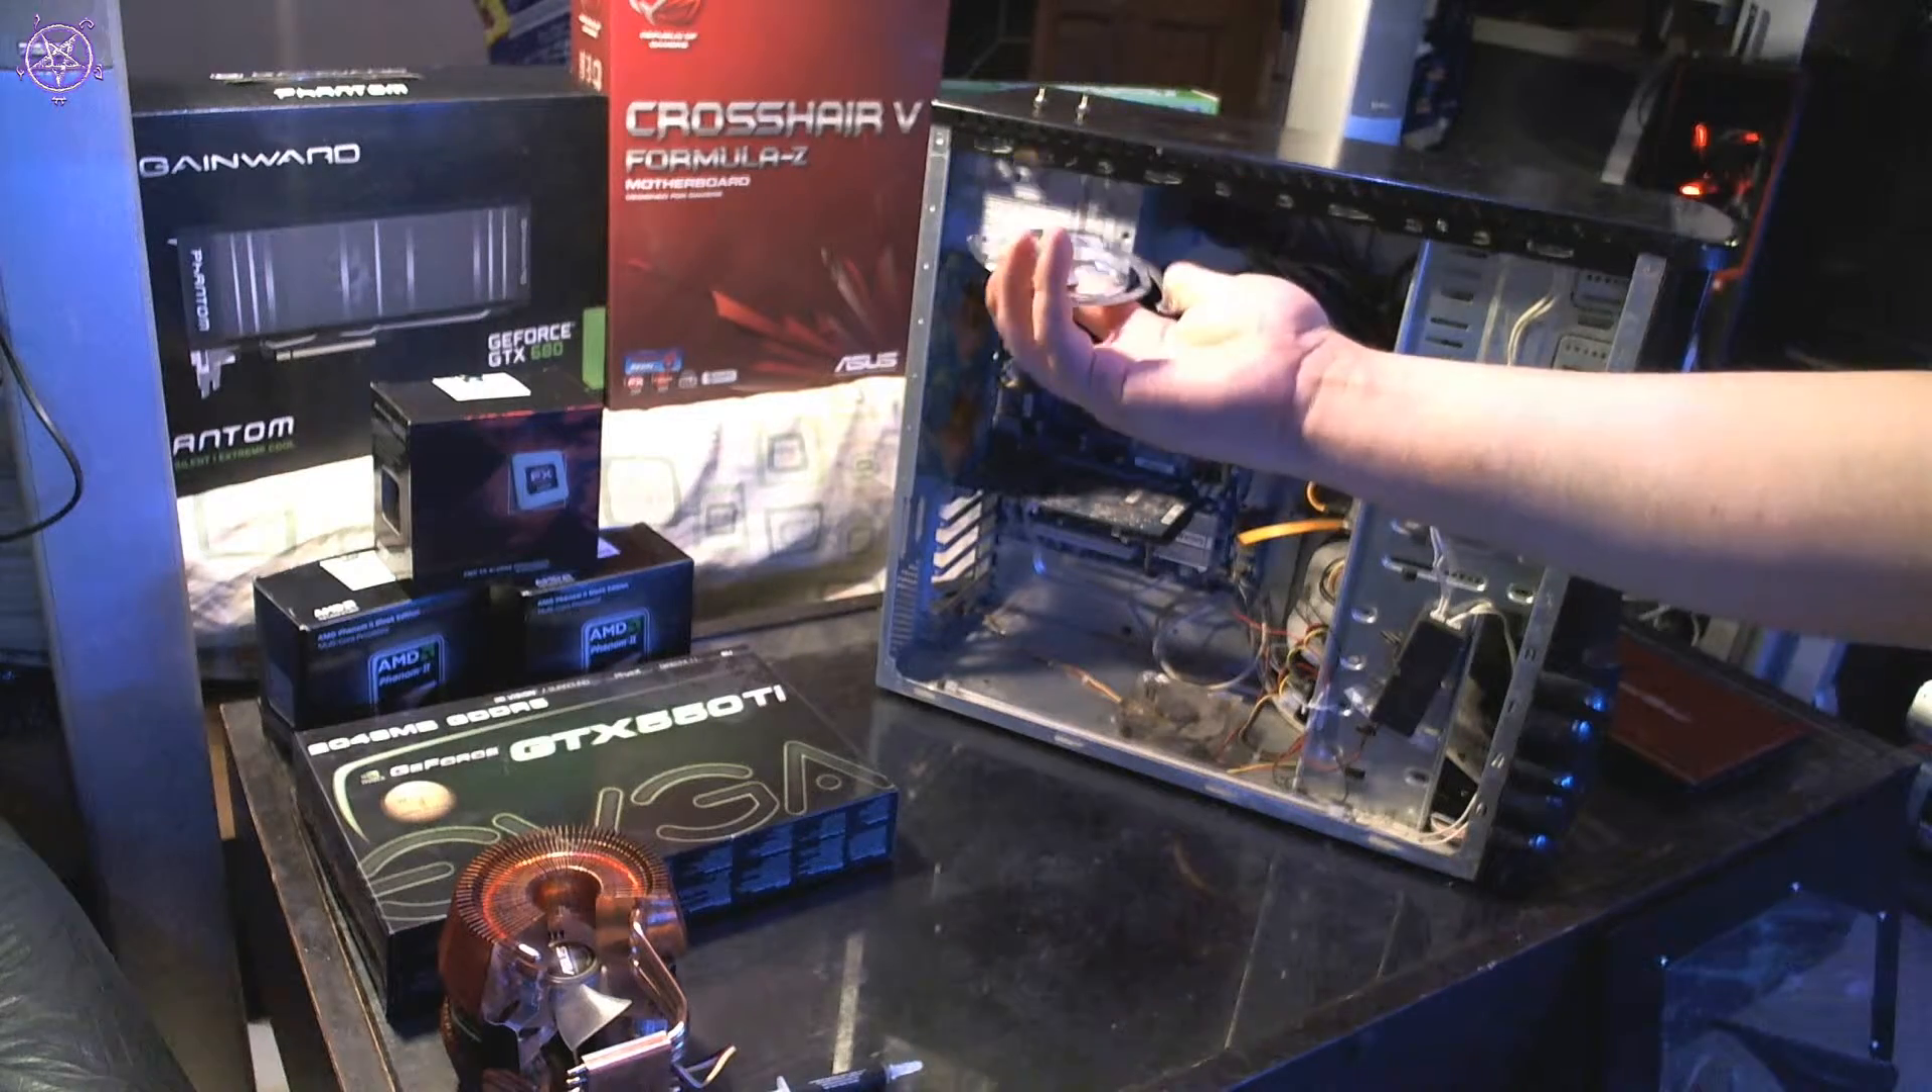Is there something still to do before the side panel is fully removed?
No.